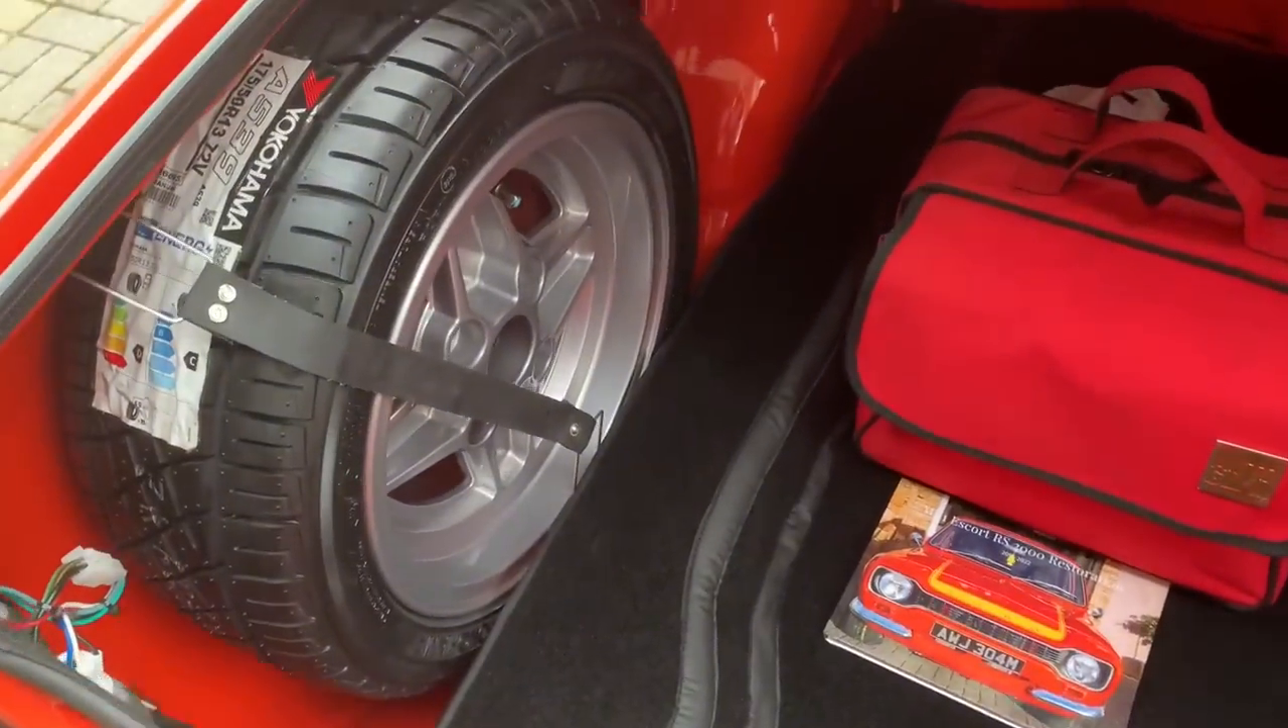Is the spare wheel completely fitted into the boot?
Yes.